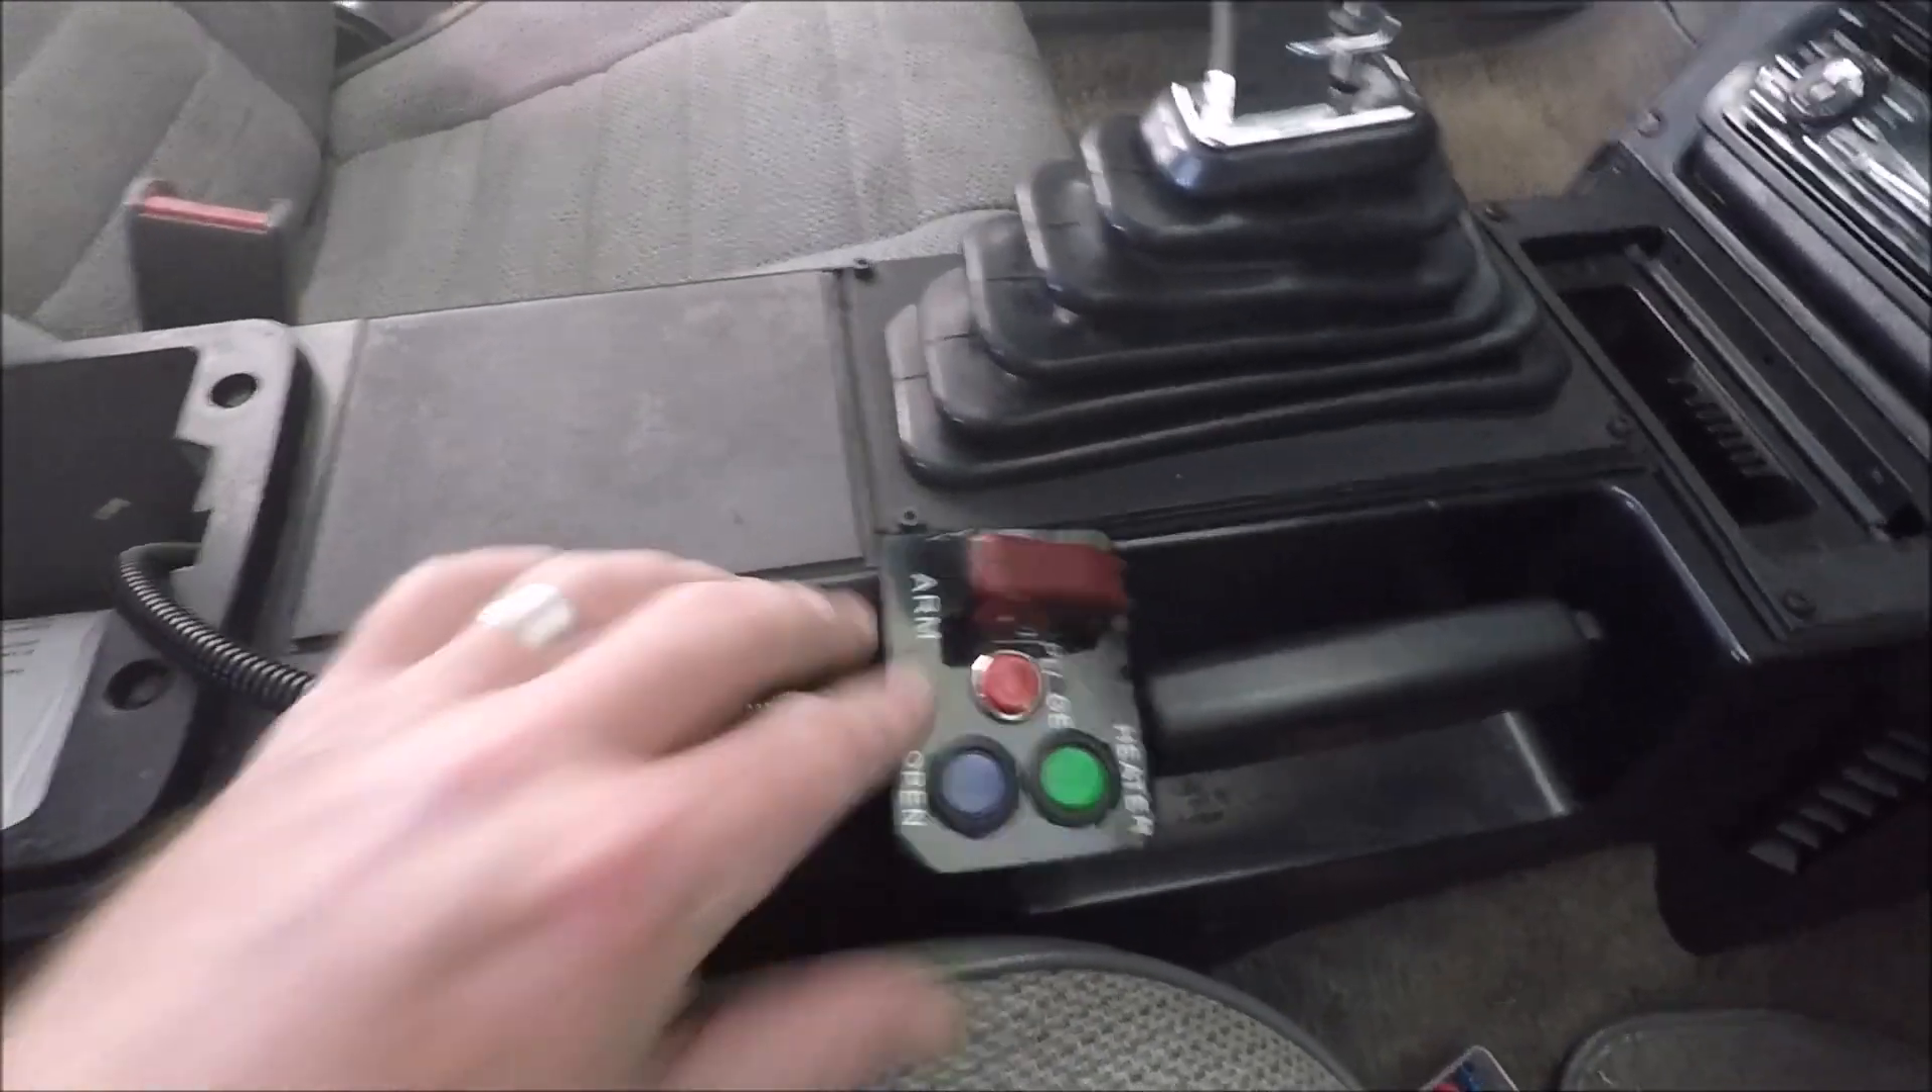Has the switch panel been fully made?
Yes.